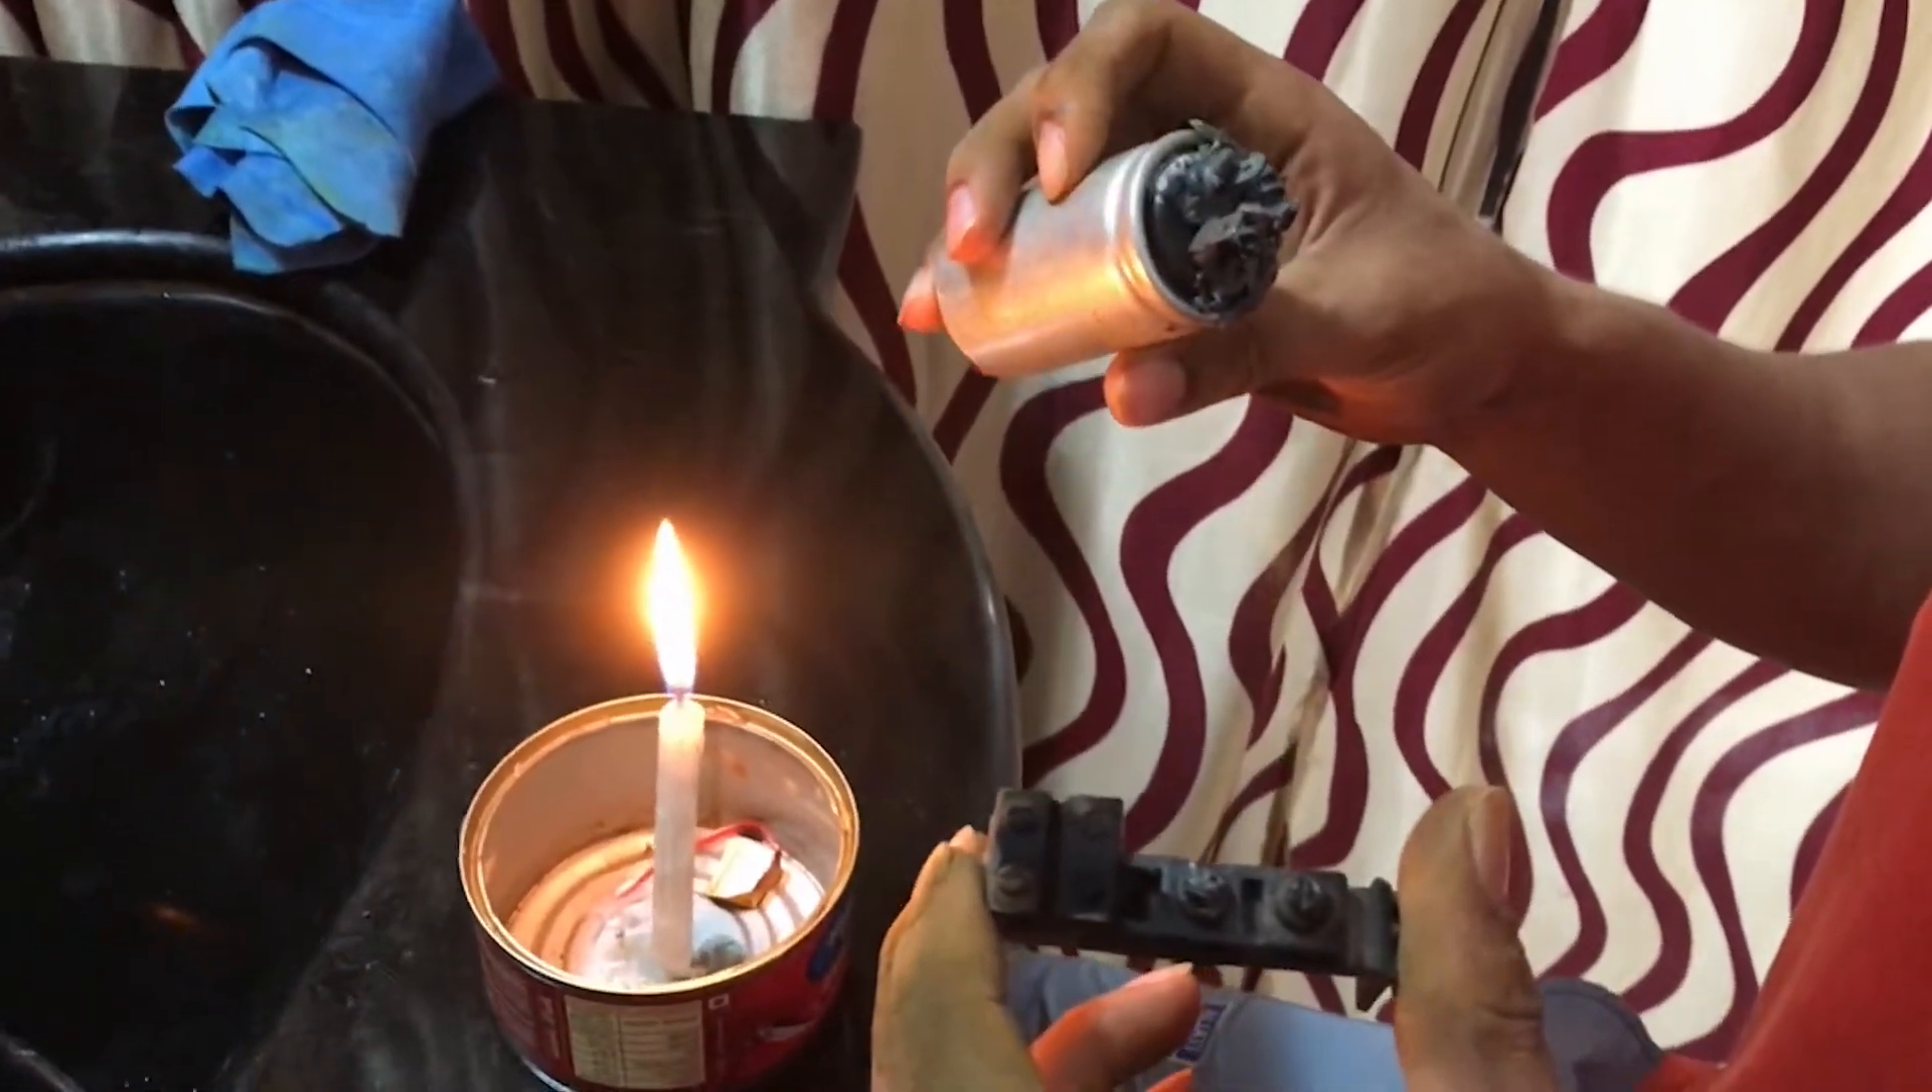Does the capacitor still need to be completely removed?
No.